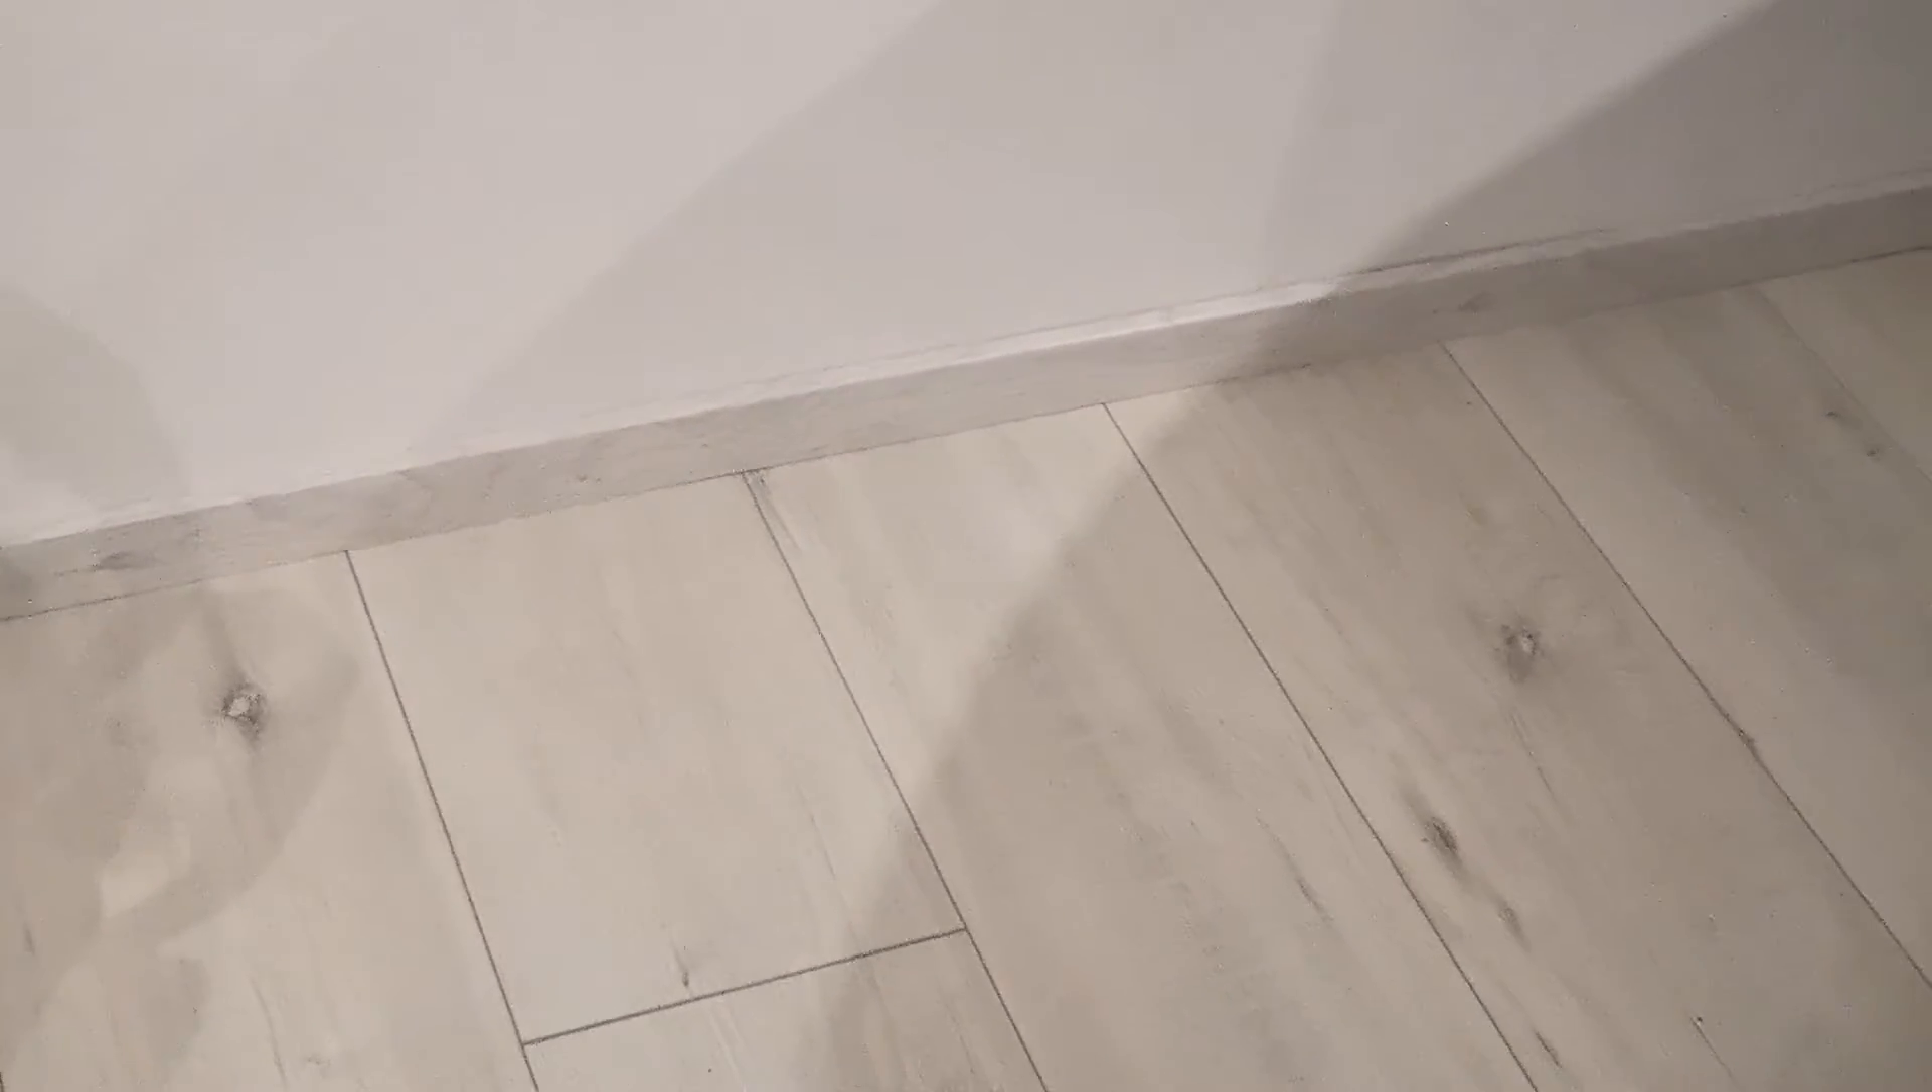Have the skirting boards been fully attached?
Yes.